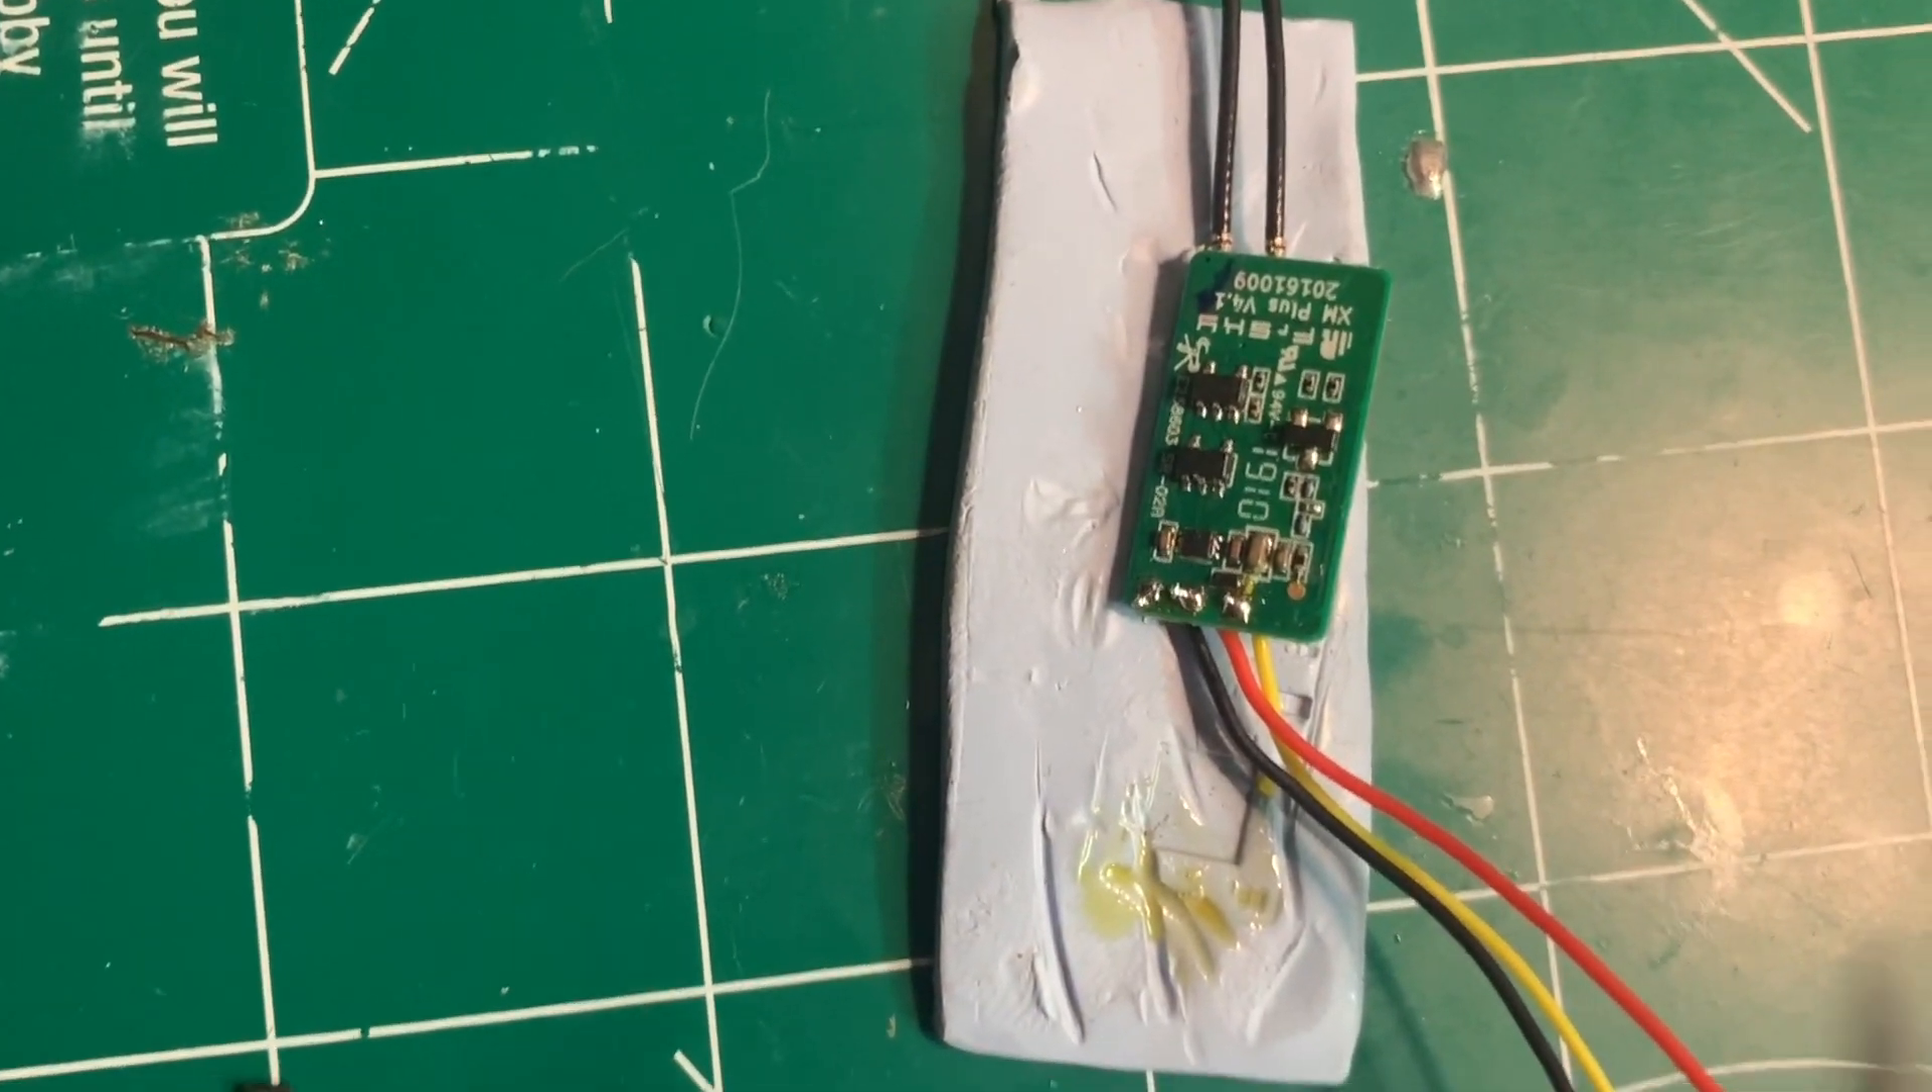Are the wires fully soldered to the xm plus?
Yes.